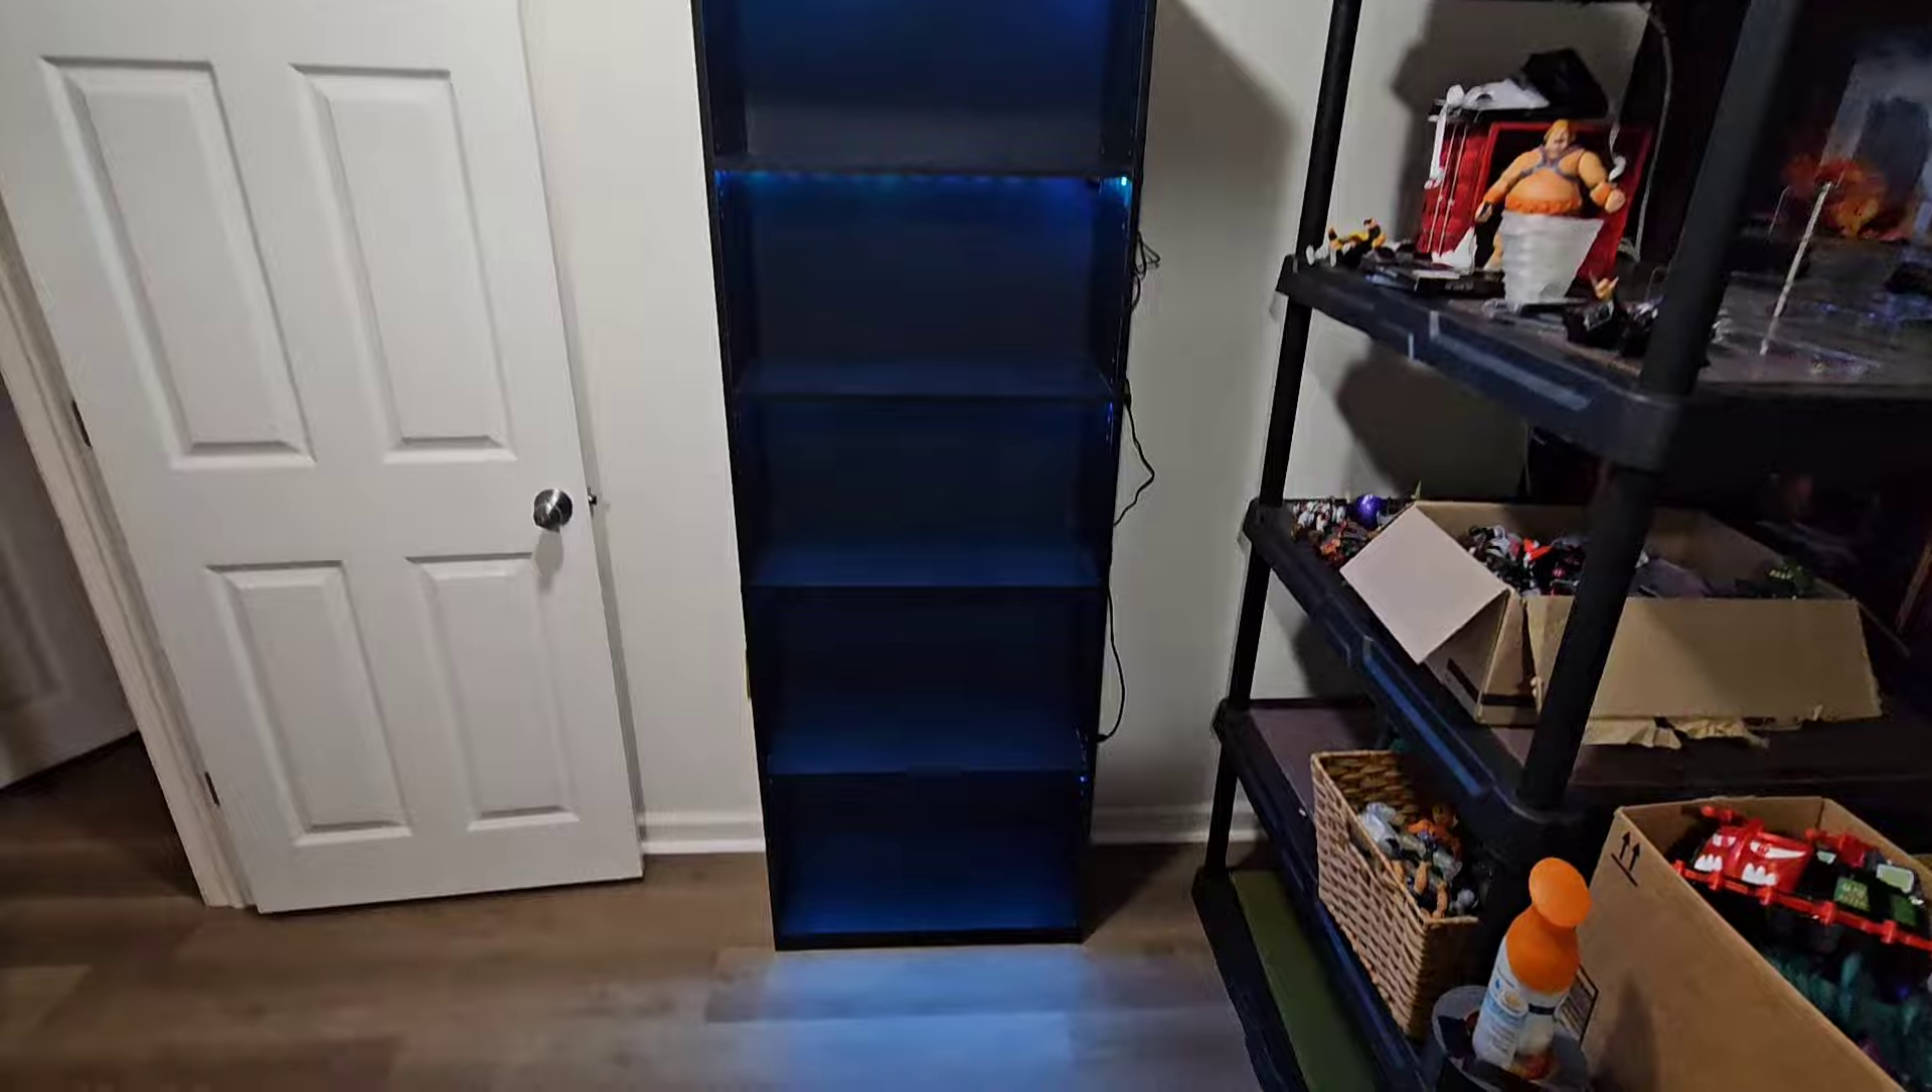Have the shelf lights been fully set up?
Yes.